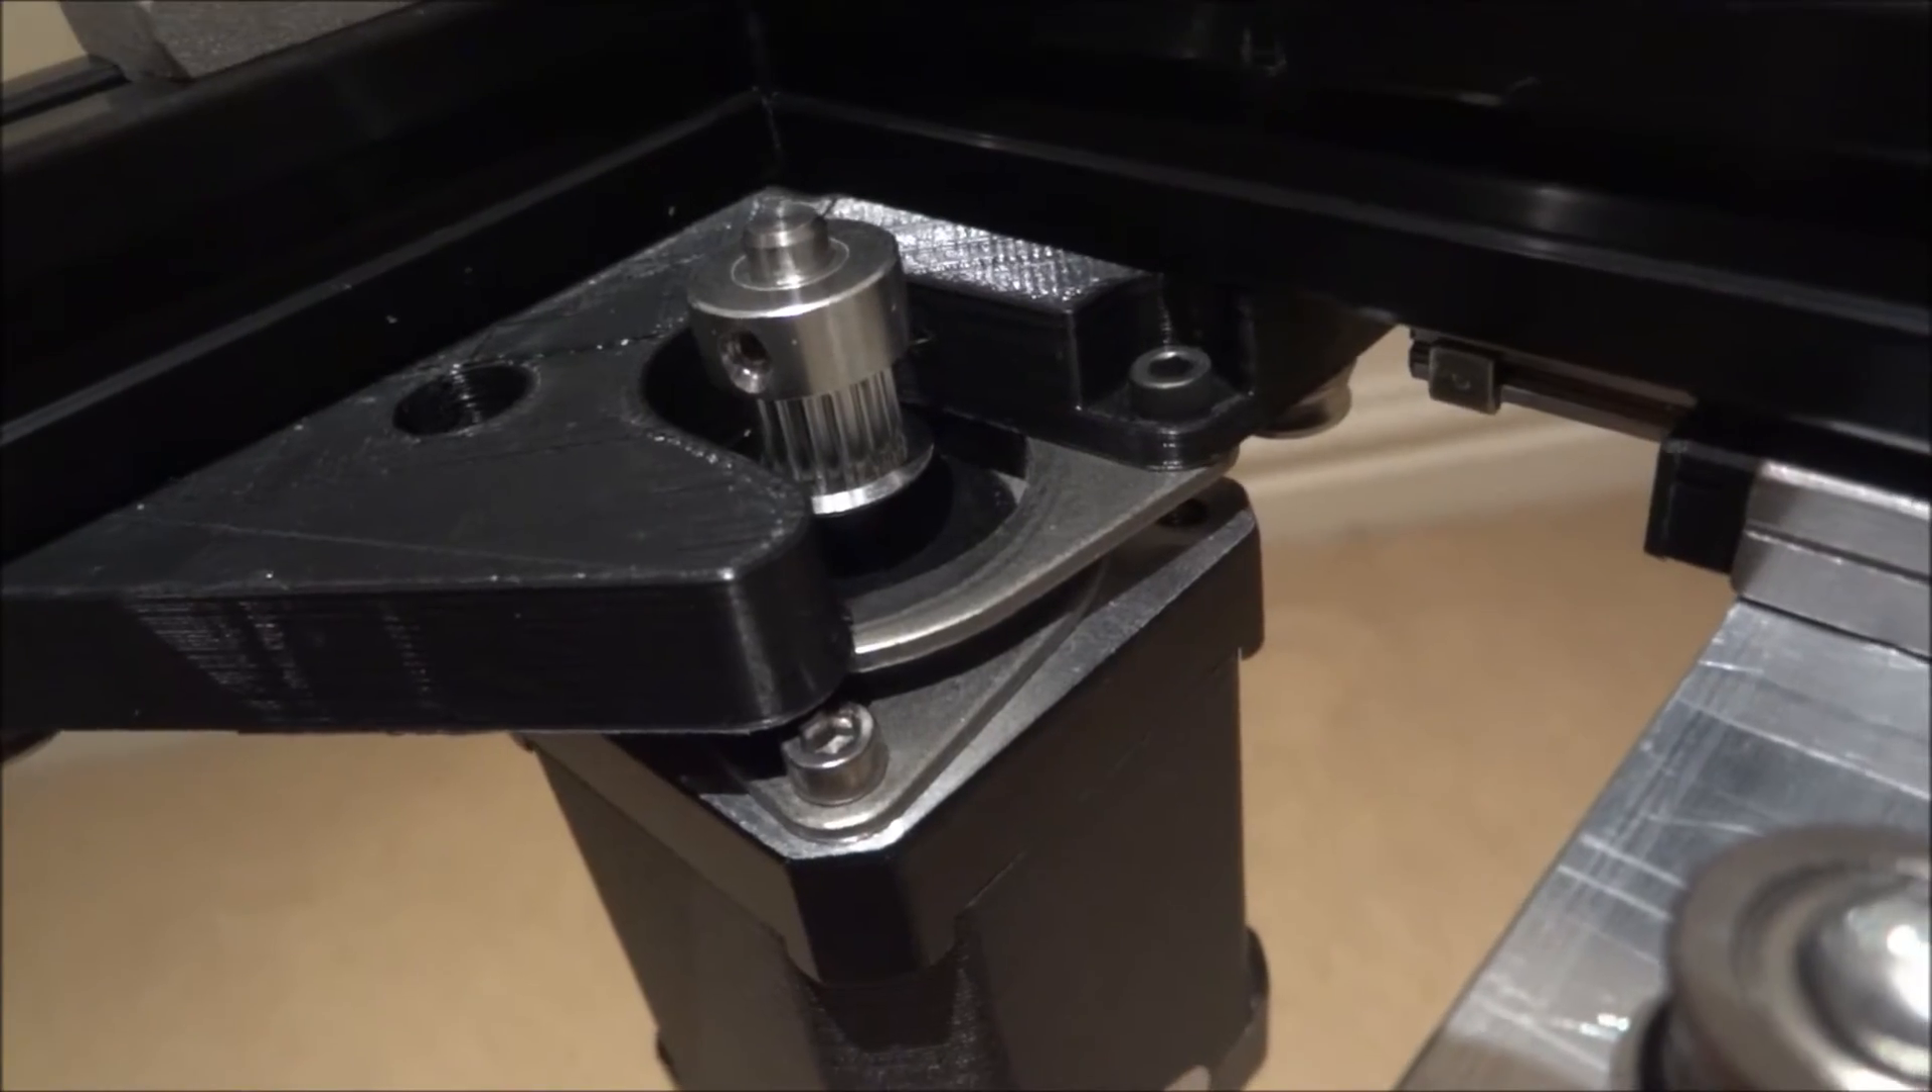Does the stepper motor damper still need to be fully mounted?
No.